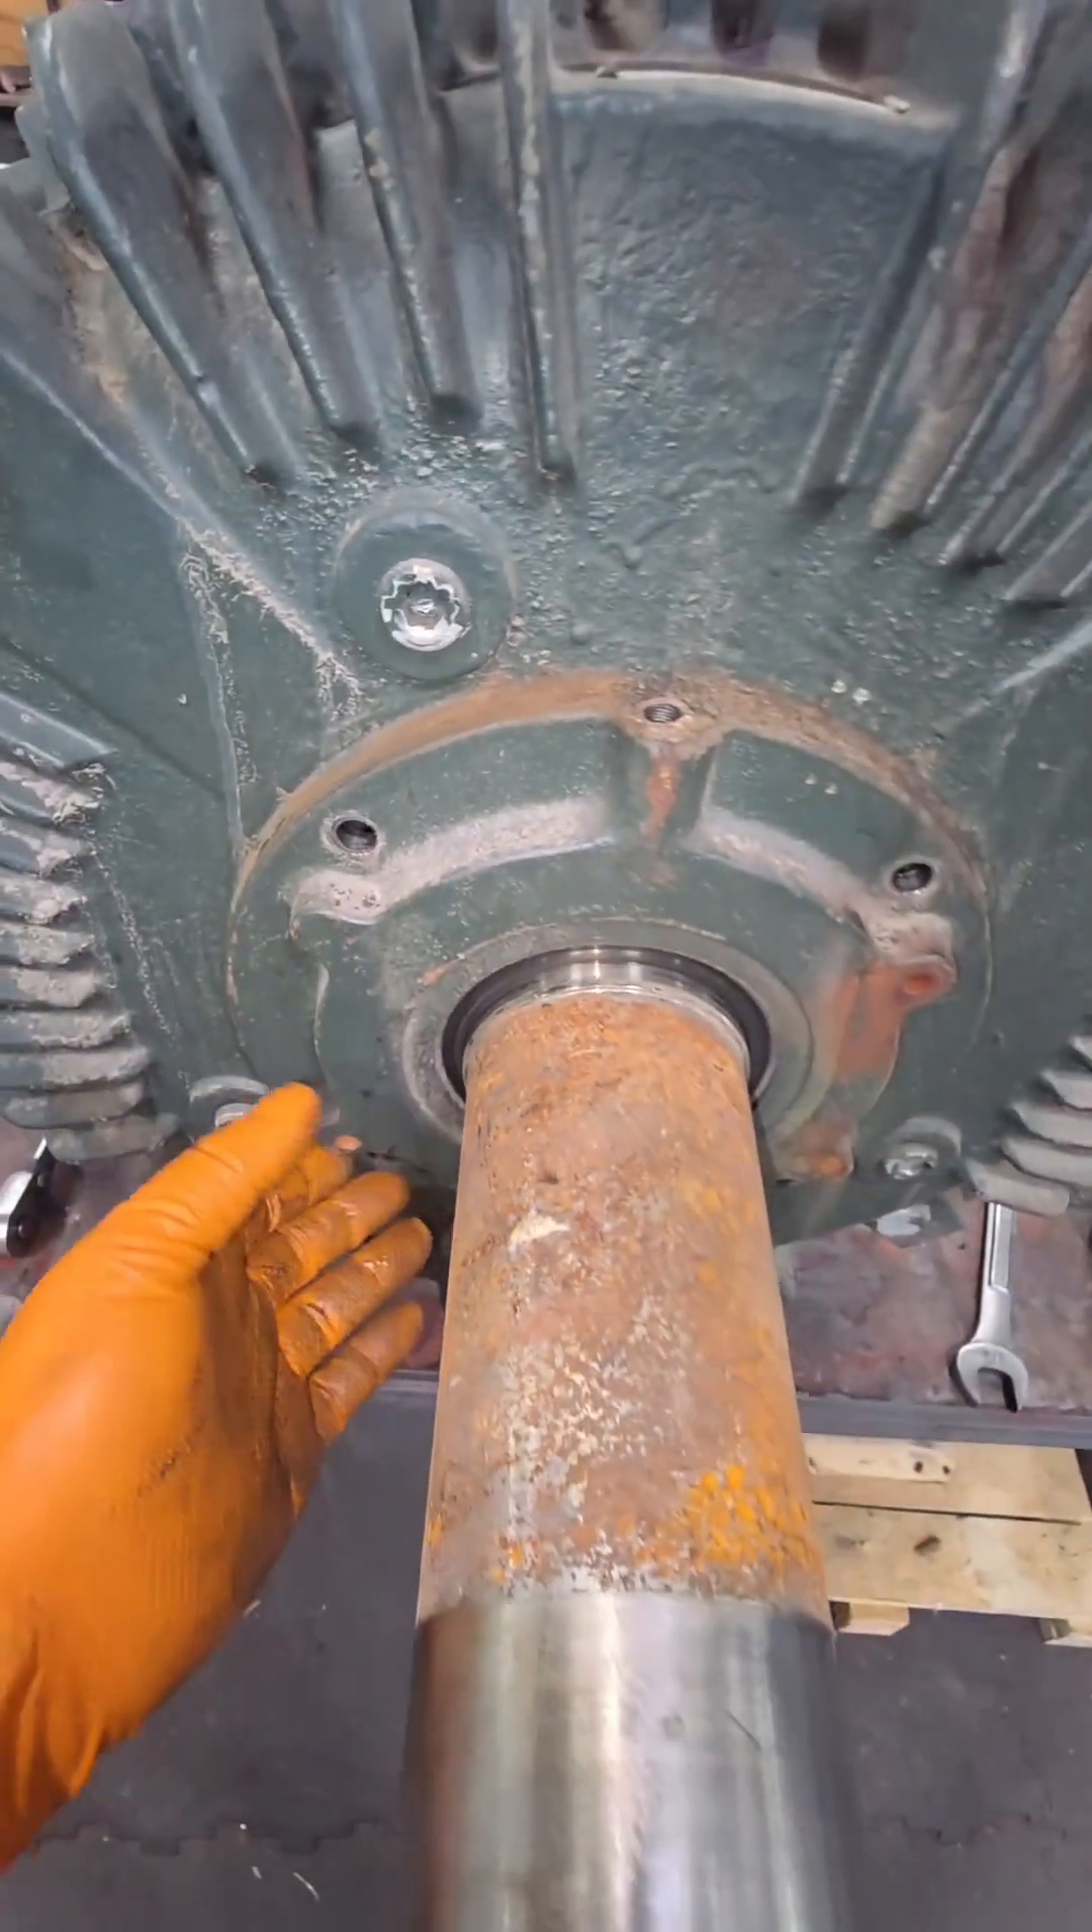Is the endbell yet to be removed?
Yes.